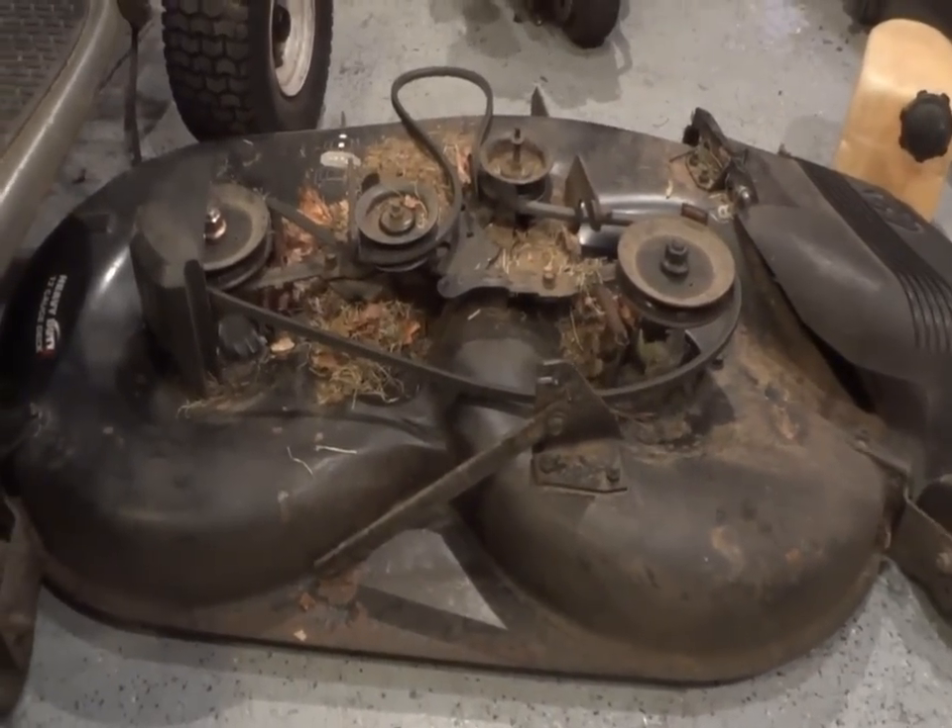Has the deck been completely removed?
Yes.